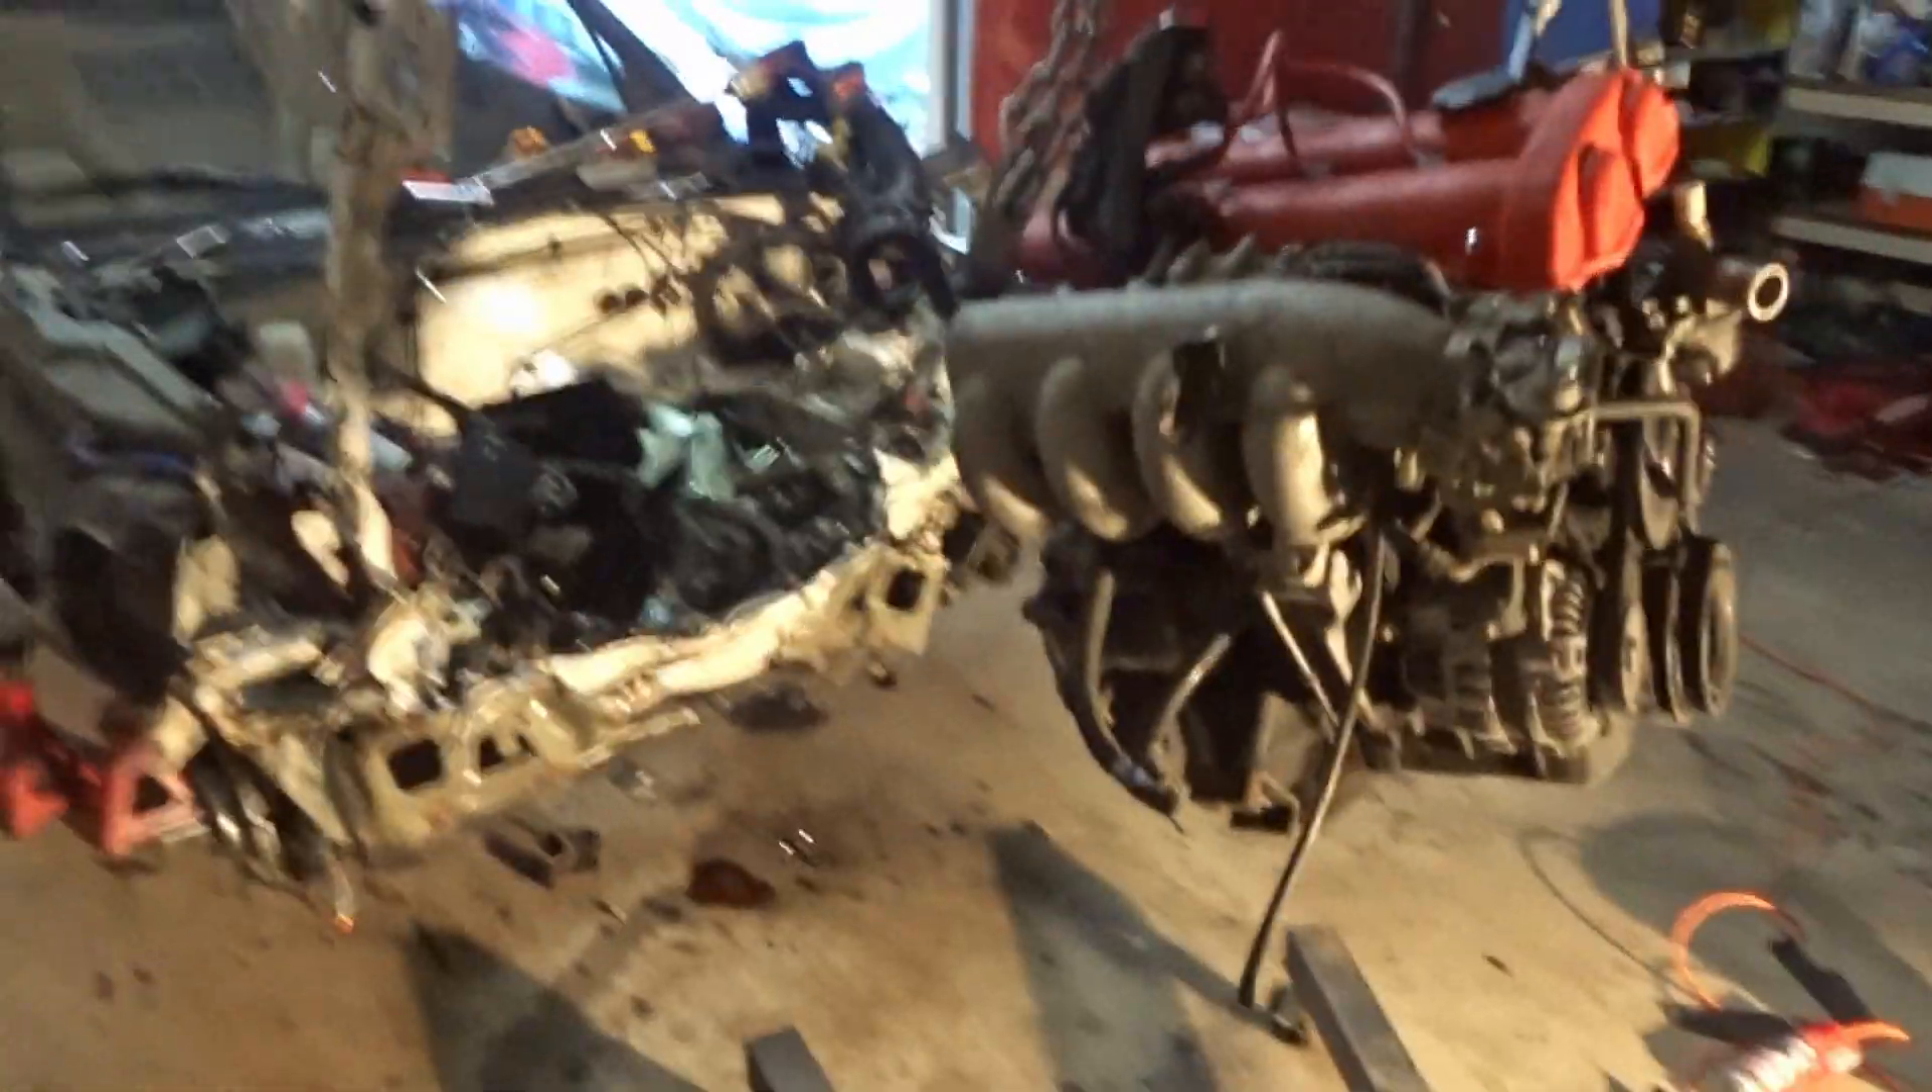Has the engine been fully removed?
Yes.